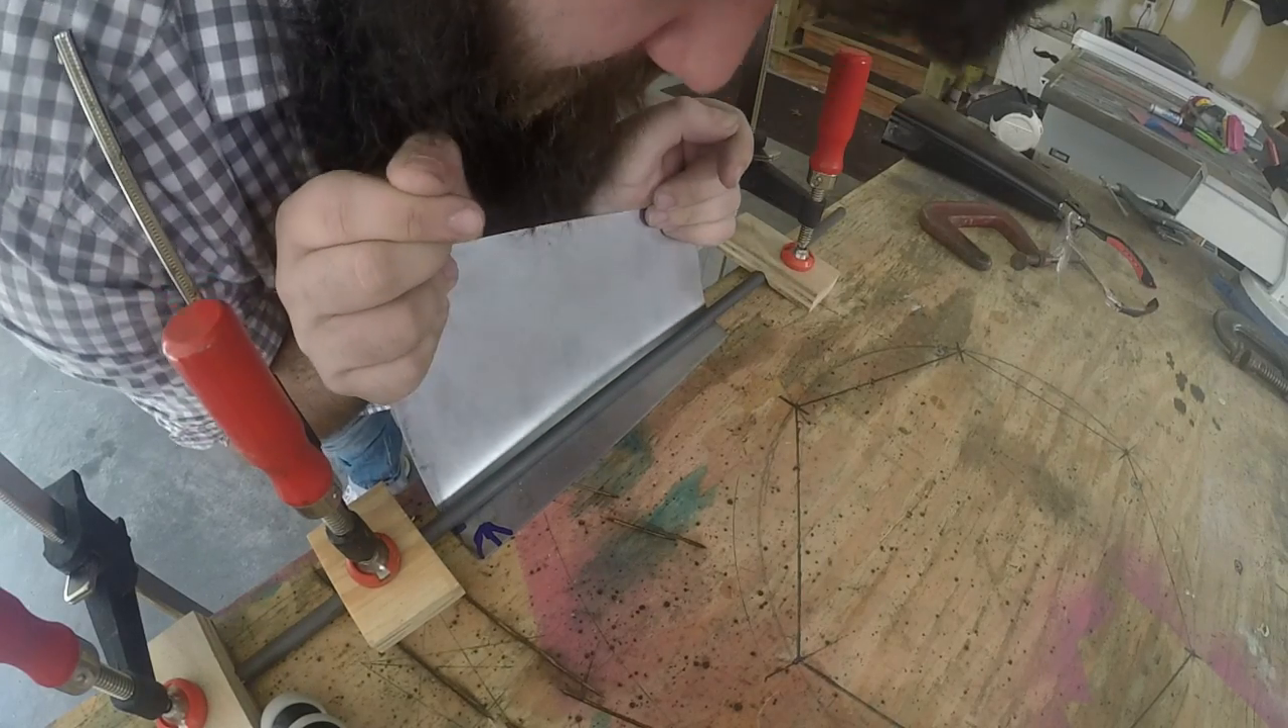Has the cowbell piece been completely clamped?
Yes.